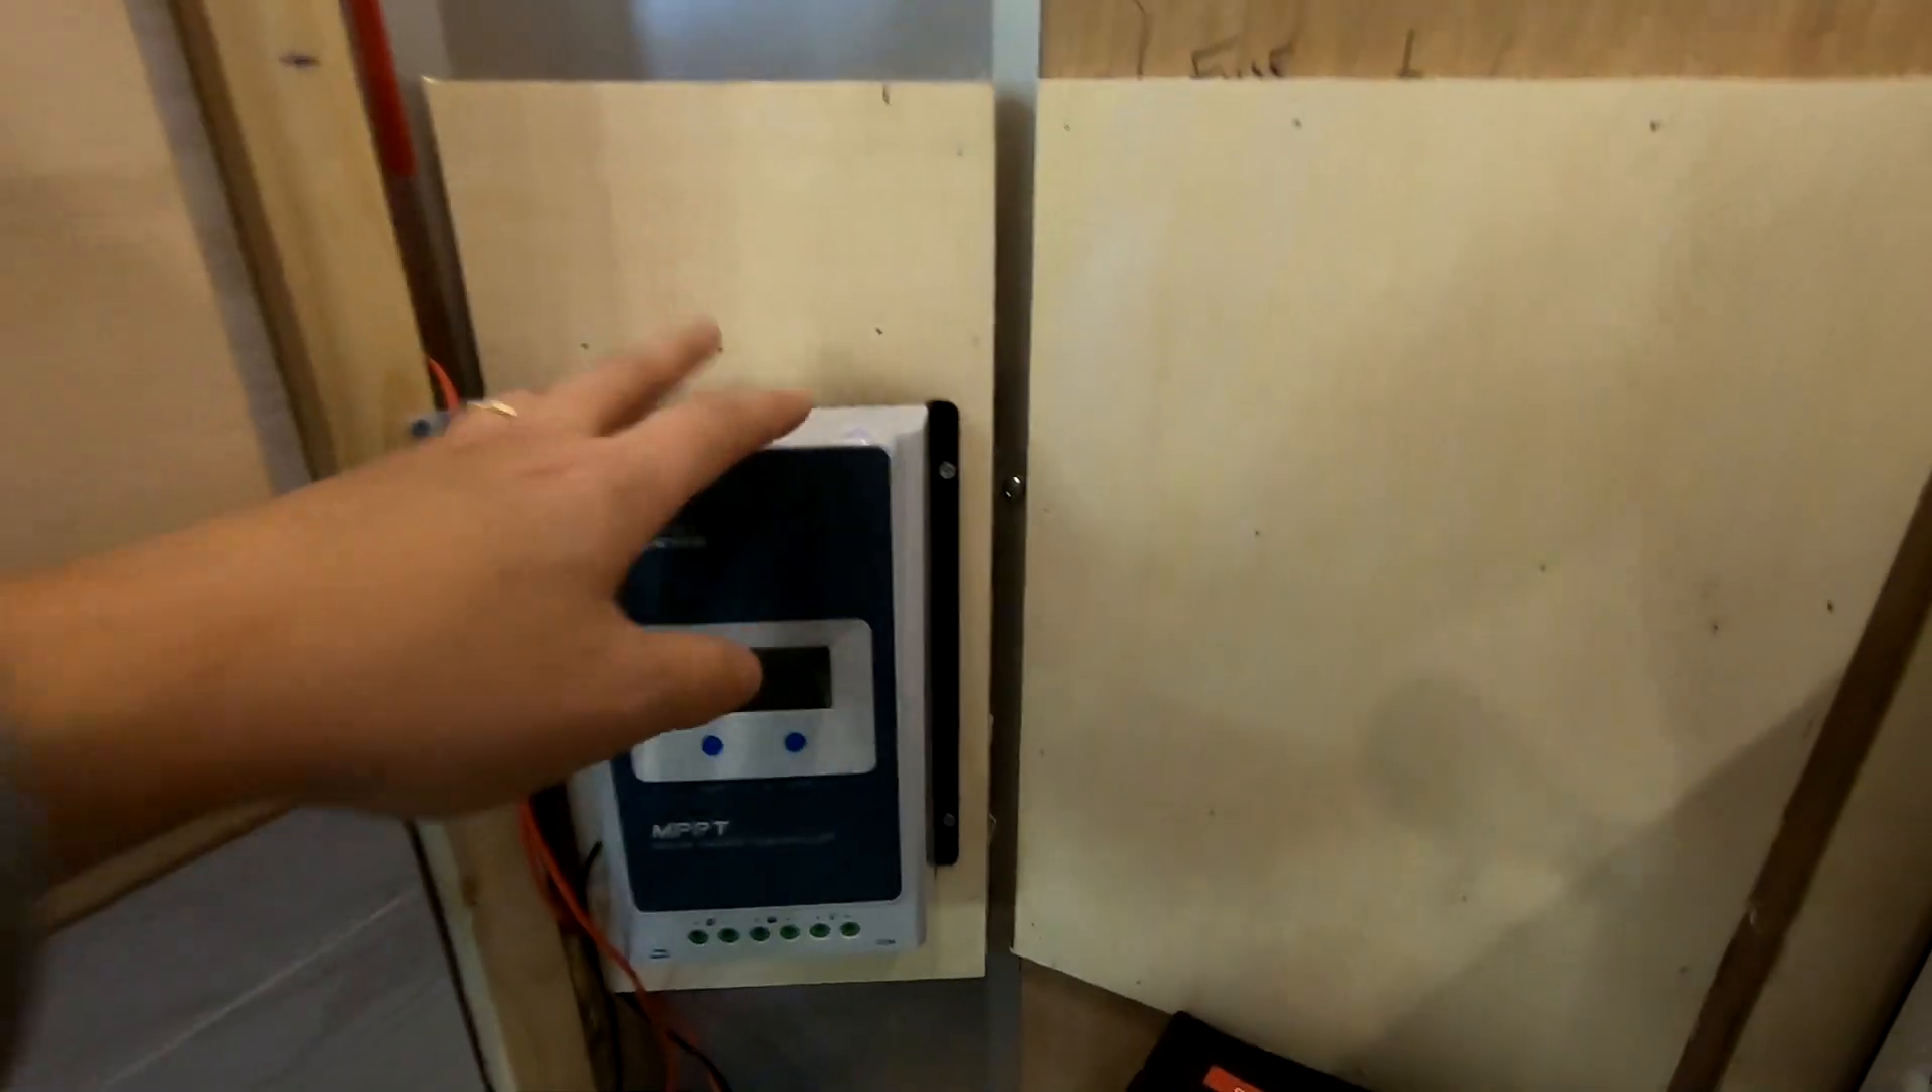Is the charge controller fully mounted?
Yes.